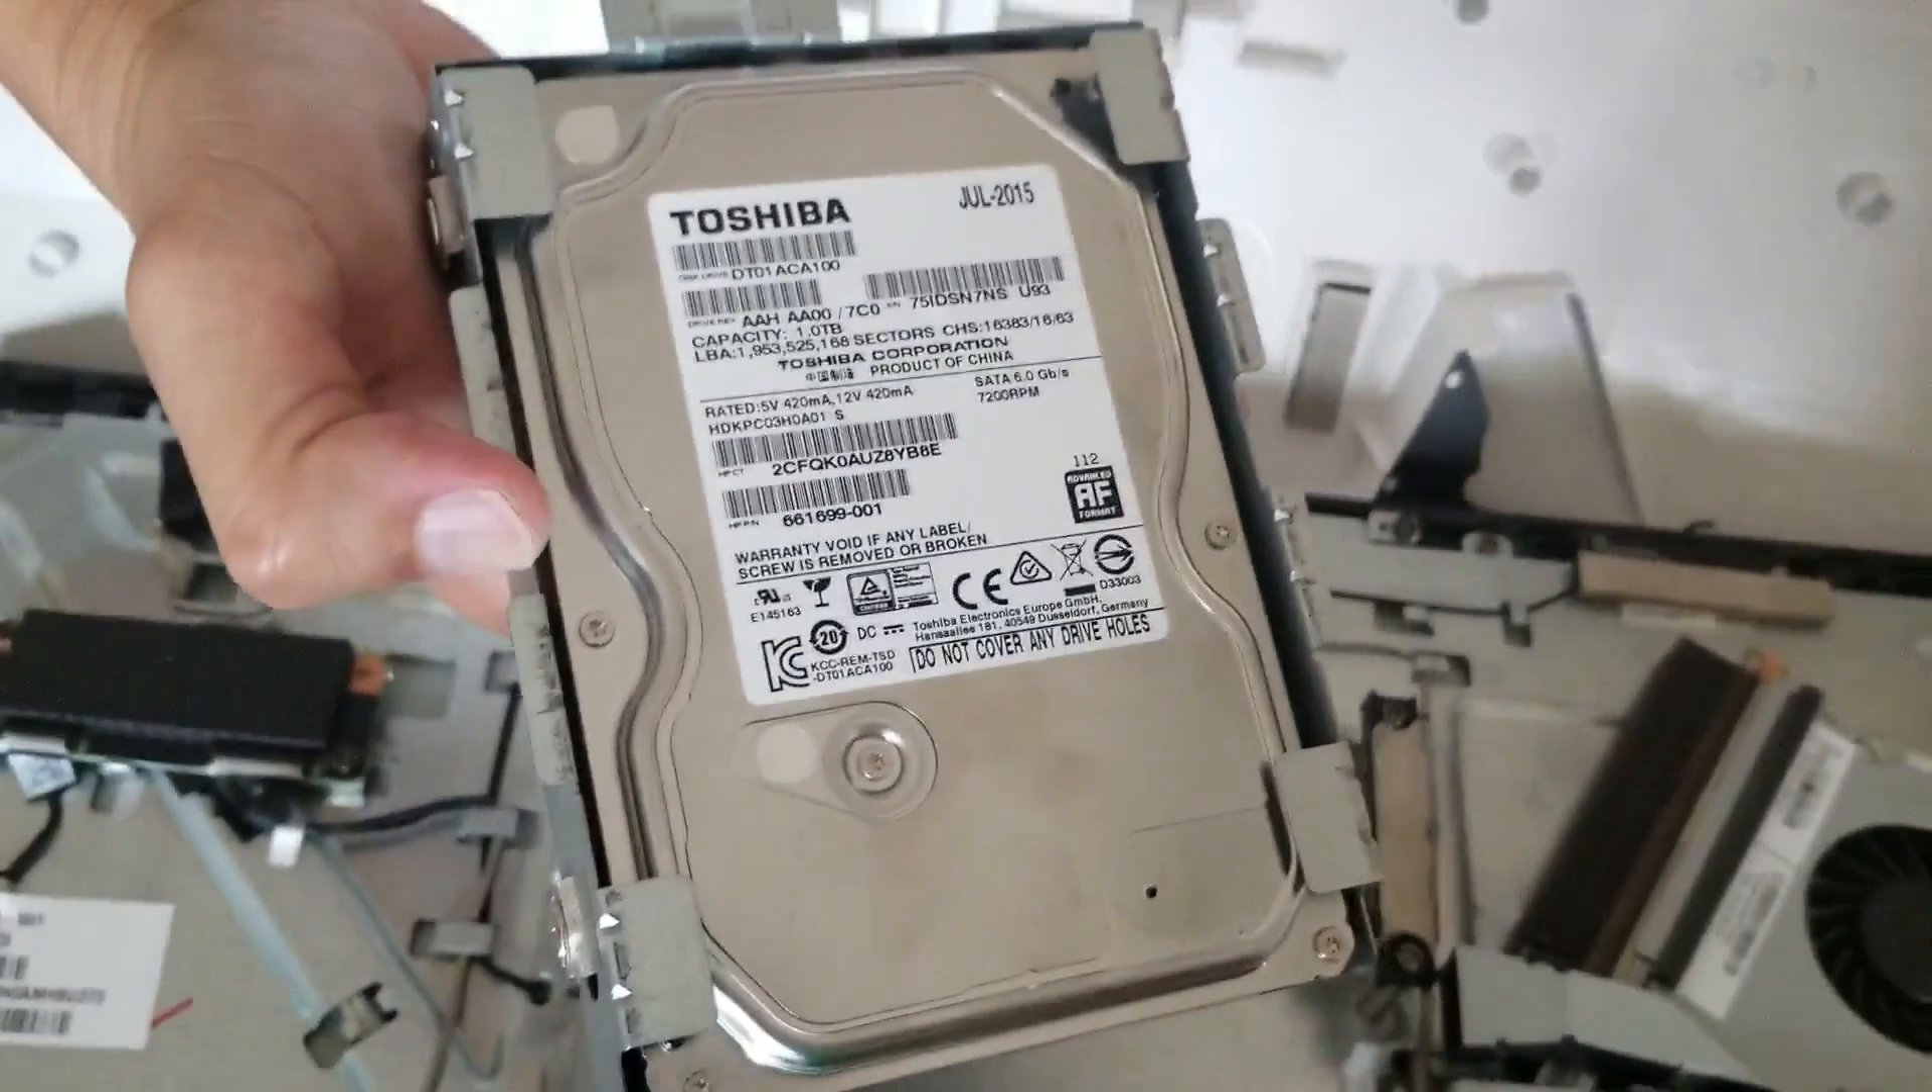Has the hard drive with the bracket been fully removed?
Yes.